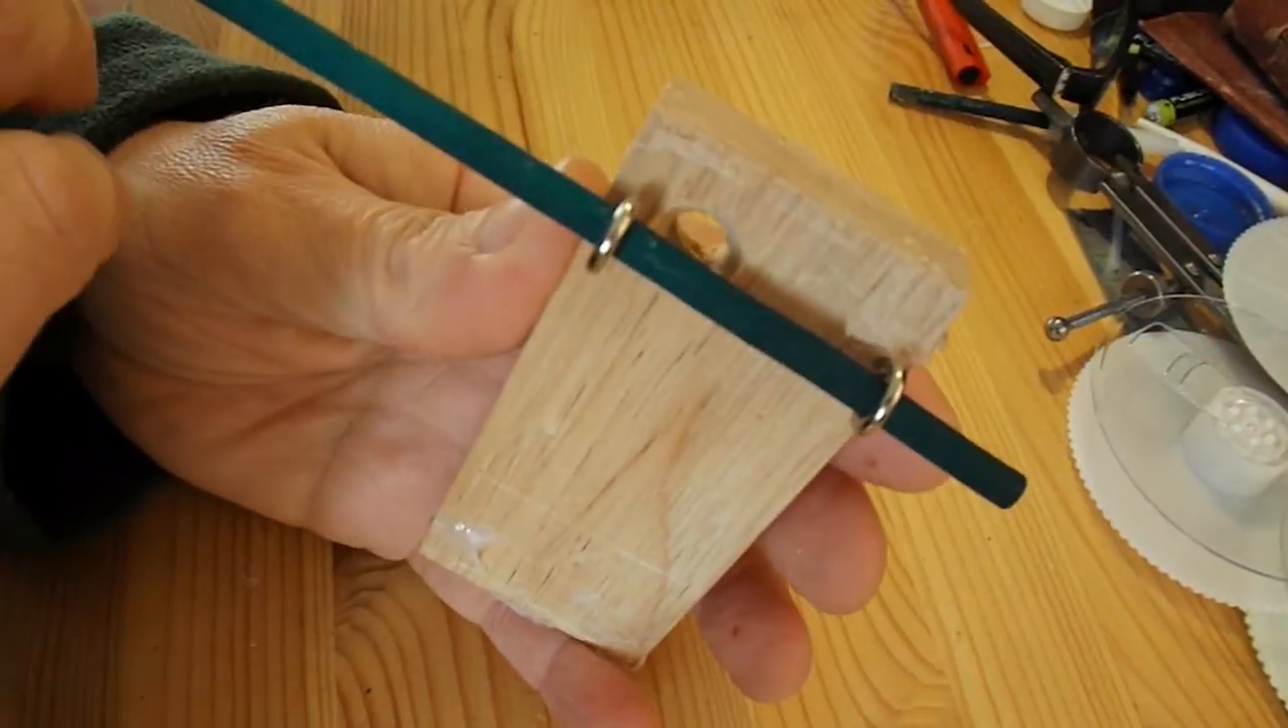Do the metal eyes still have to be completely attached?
No.